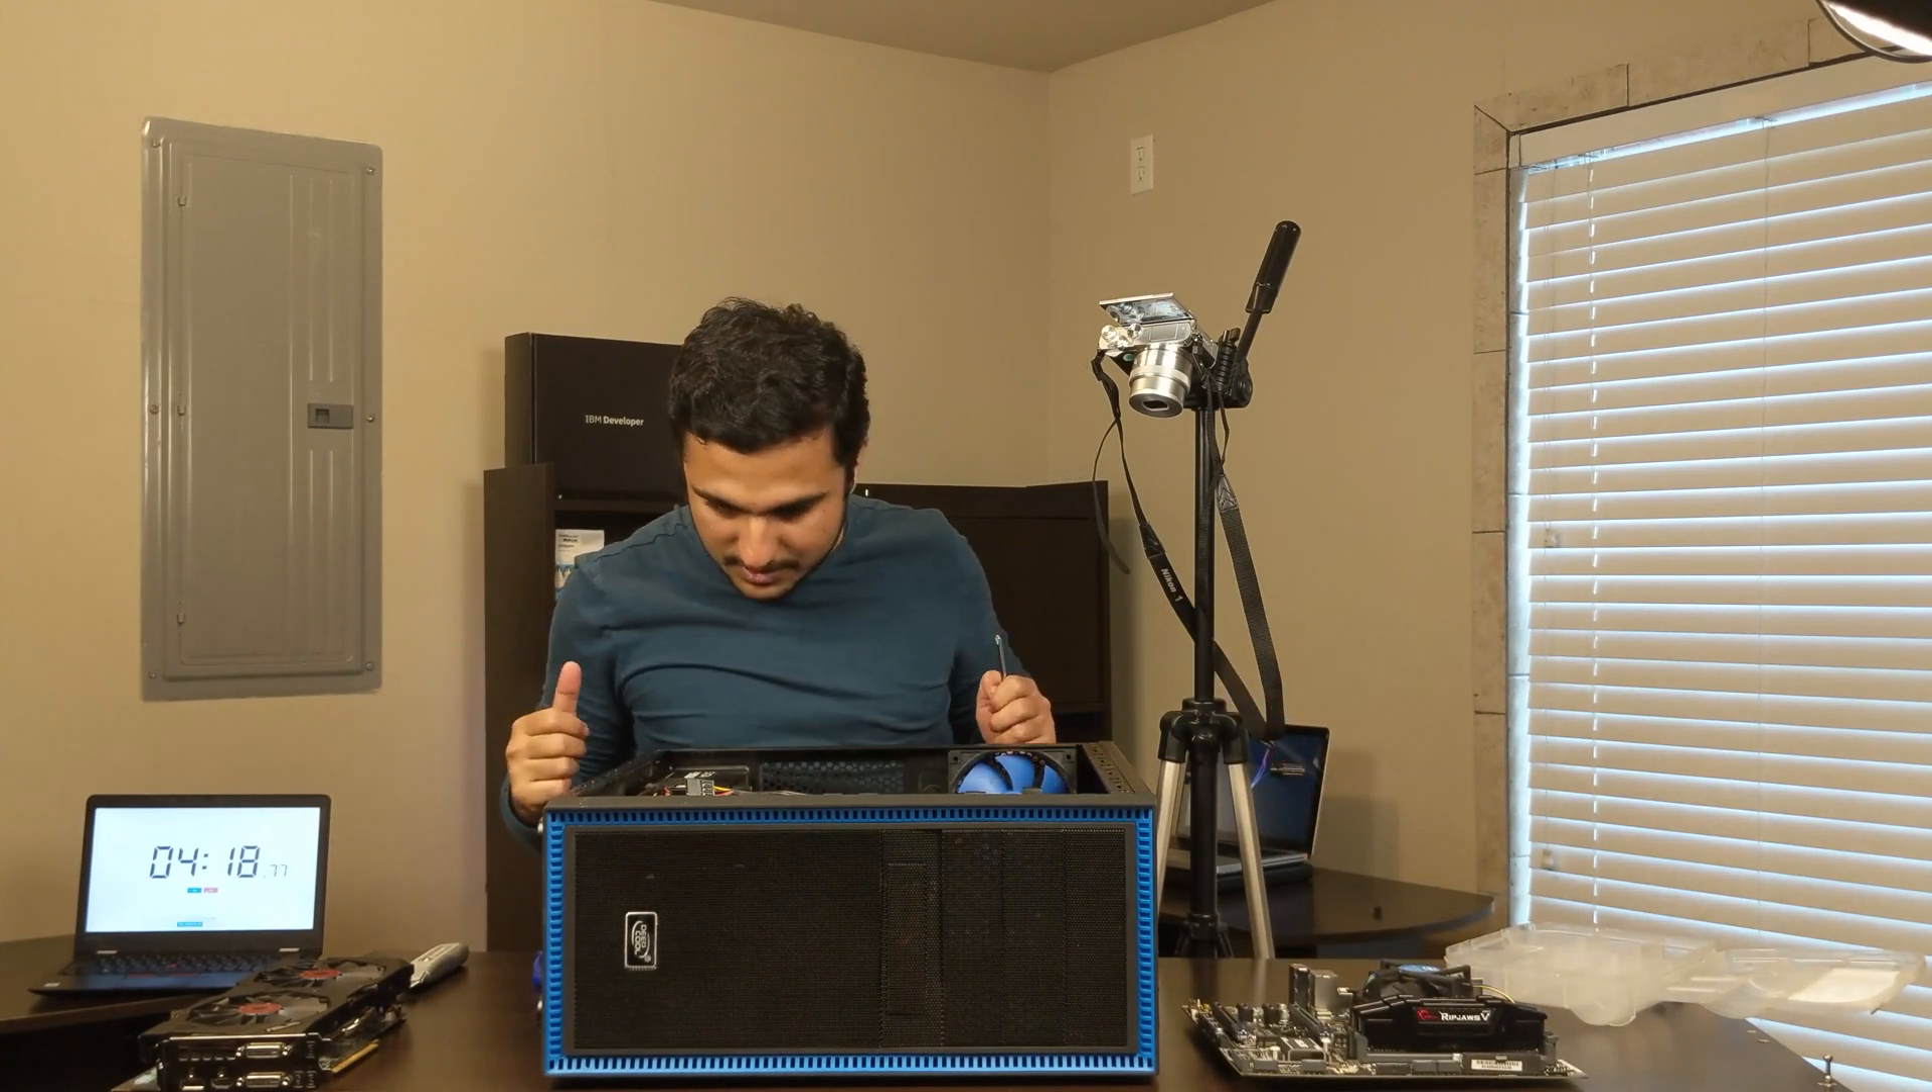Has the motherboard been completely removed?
Yes.